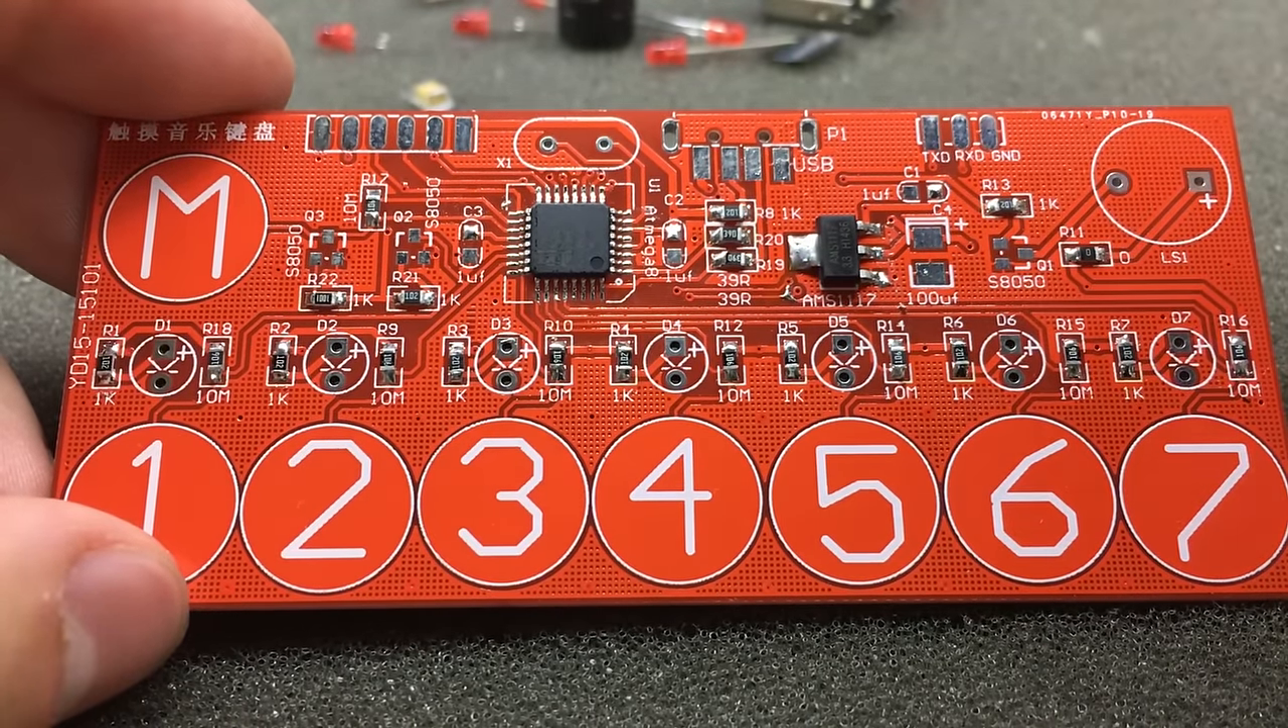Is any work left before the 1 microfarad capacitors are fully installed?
Yes.